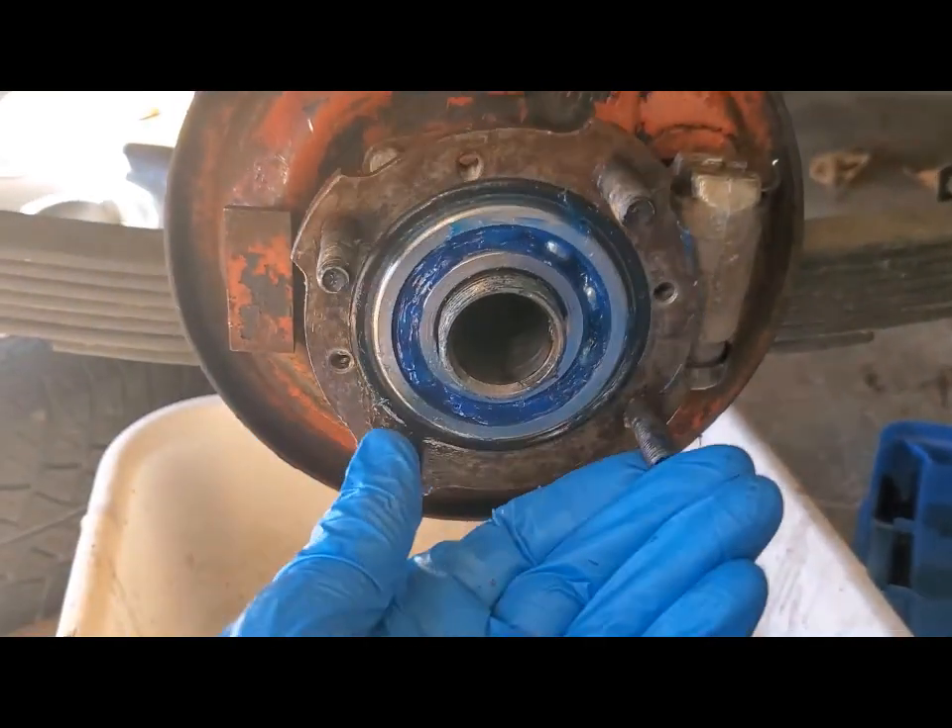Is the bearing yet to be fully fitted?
No.